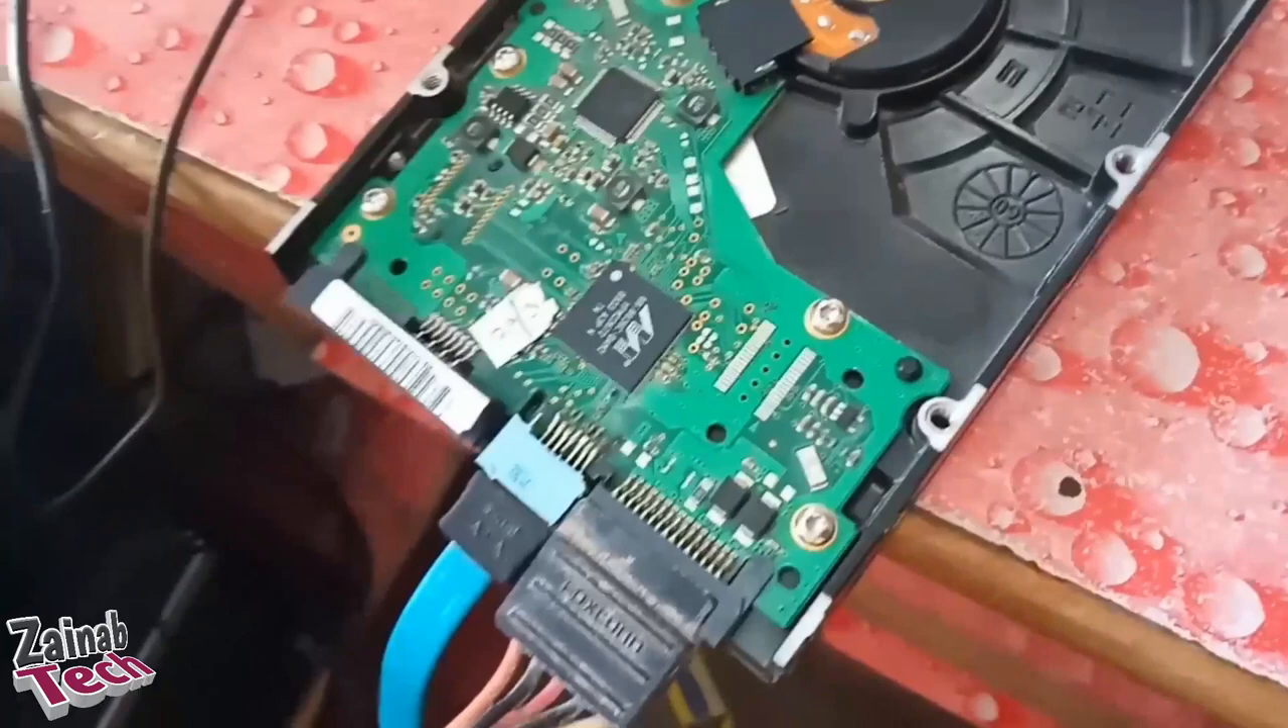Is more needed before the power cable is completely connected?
No.